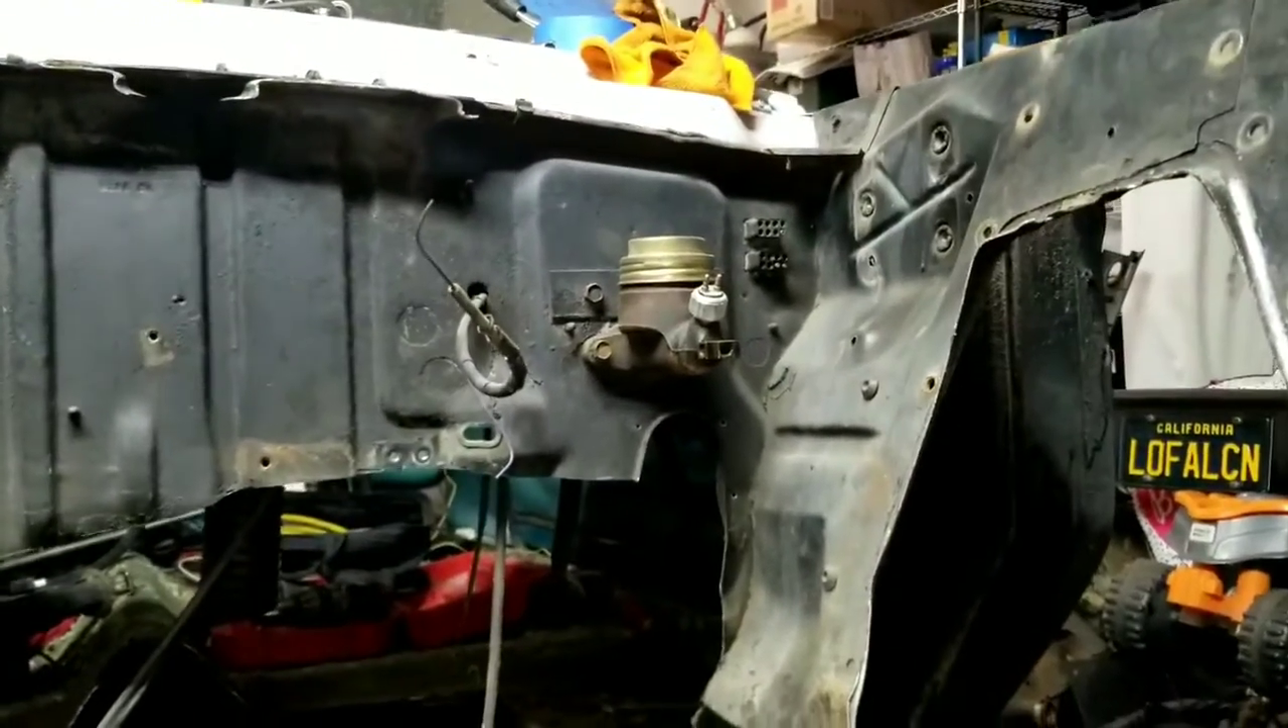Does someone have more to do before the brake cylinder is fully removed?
Yes.